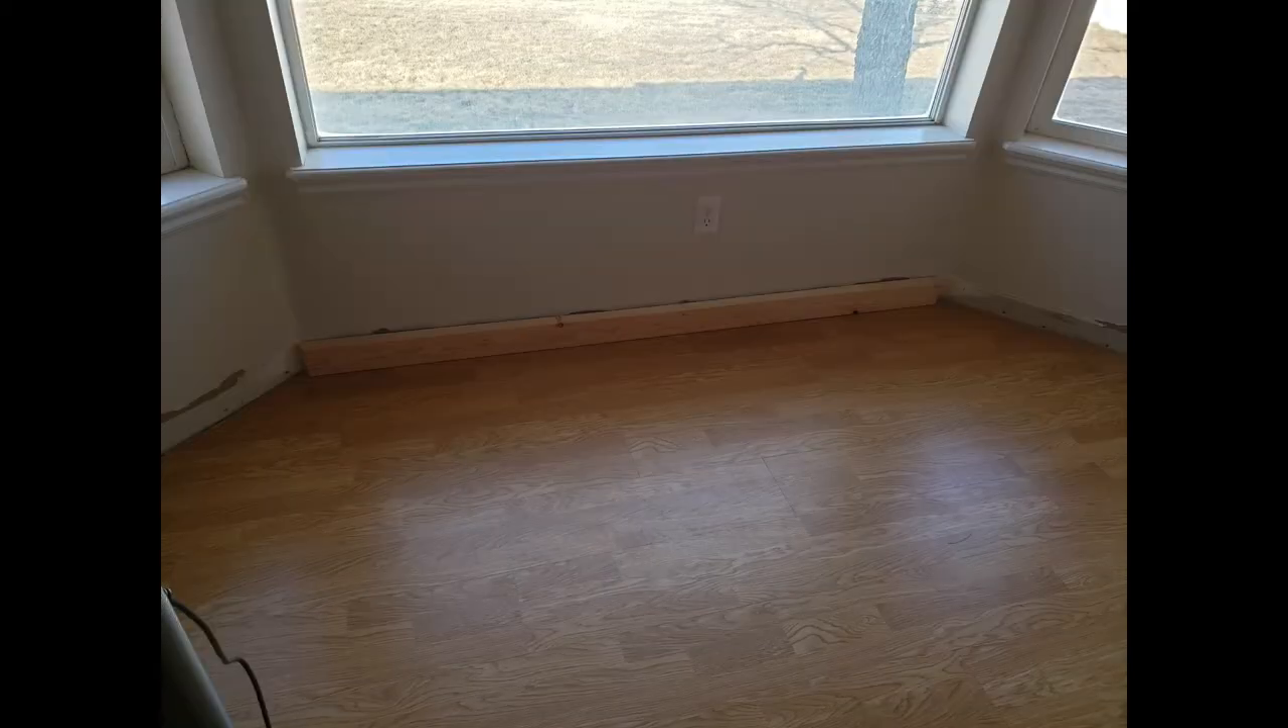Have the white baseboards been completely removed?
Yes.